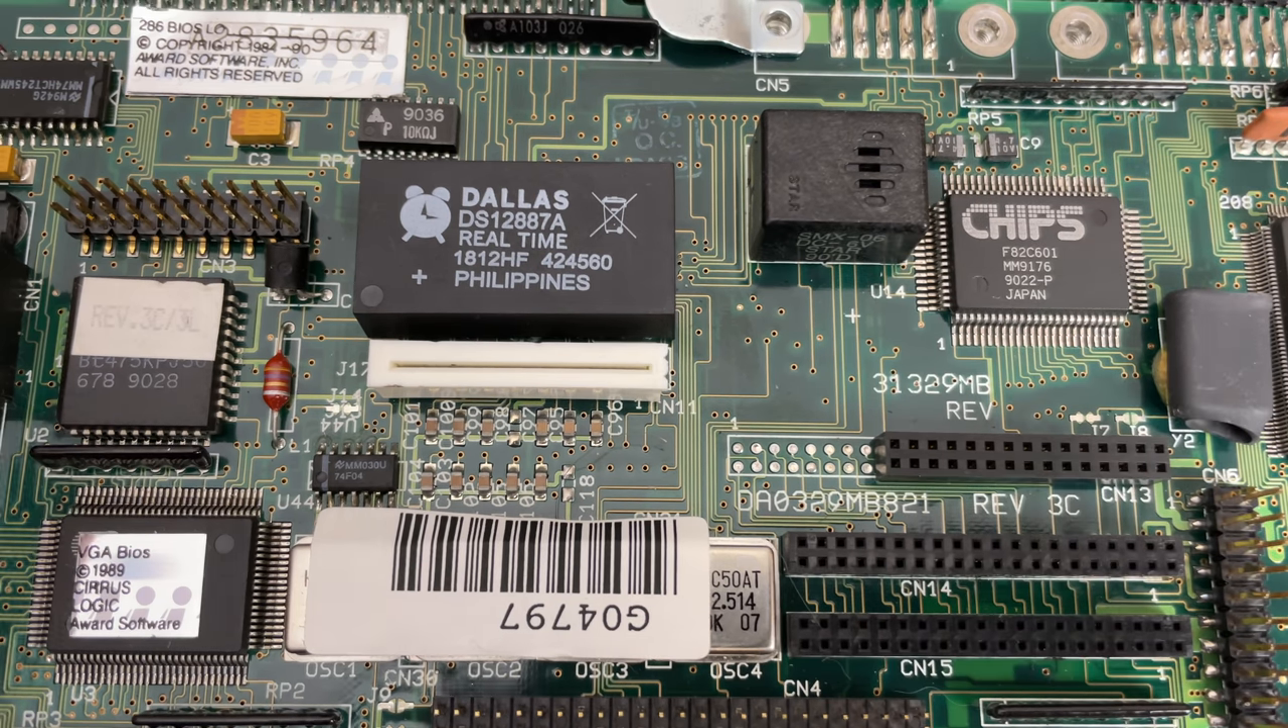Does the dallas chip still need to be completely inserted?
No.